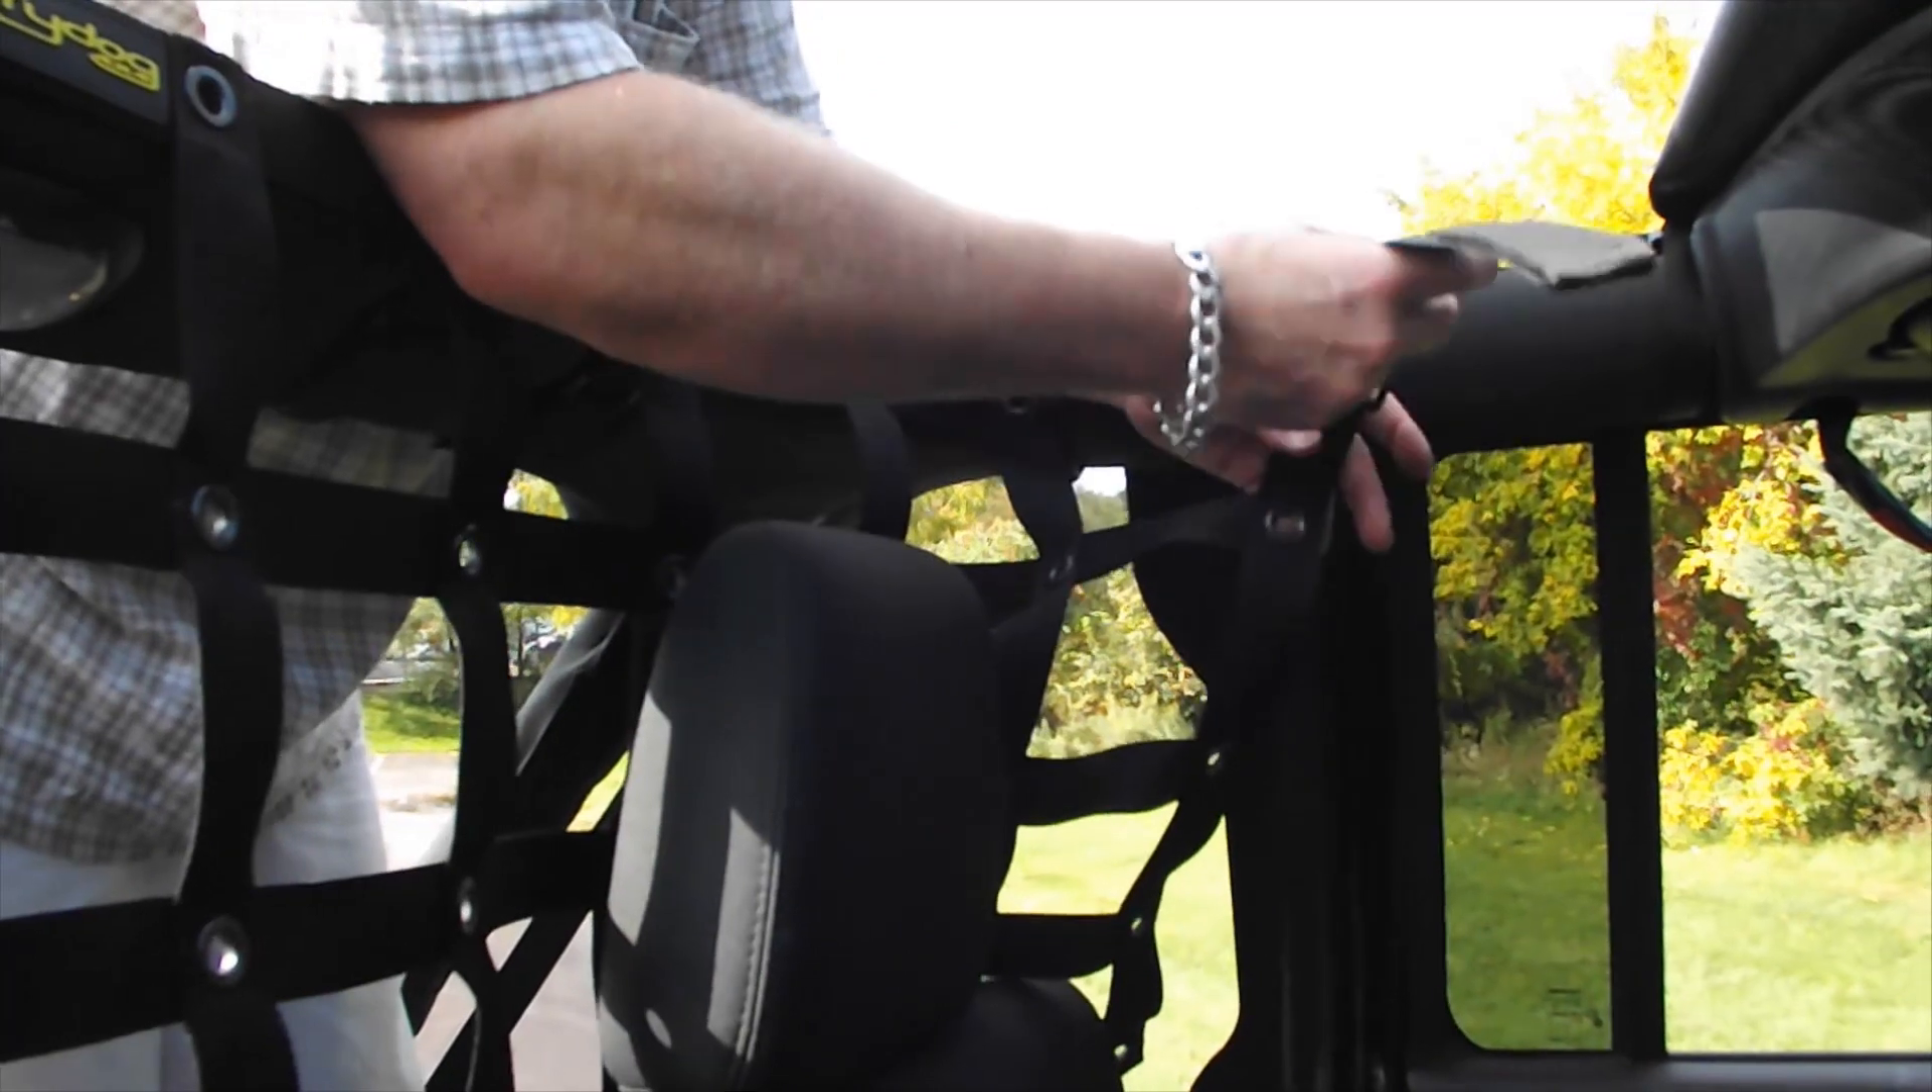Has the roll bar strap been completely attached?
No.